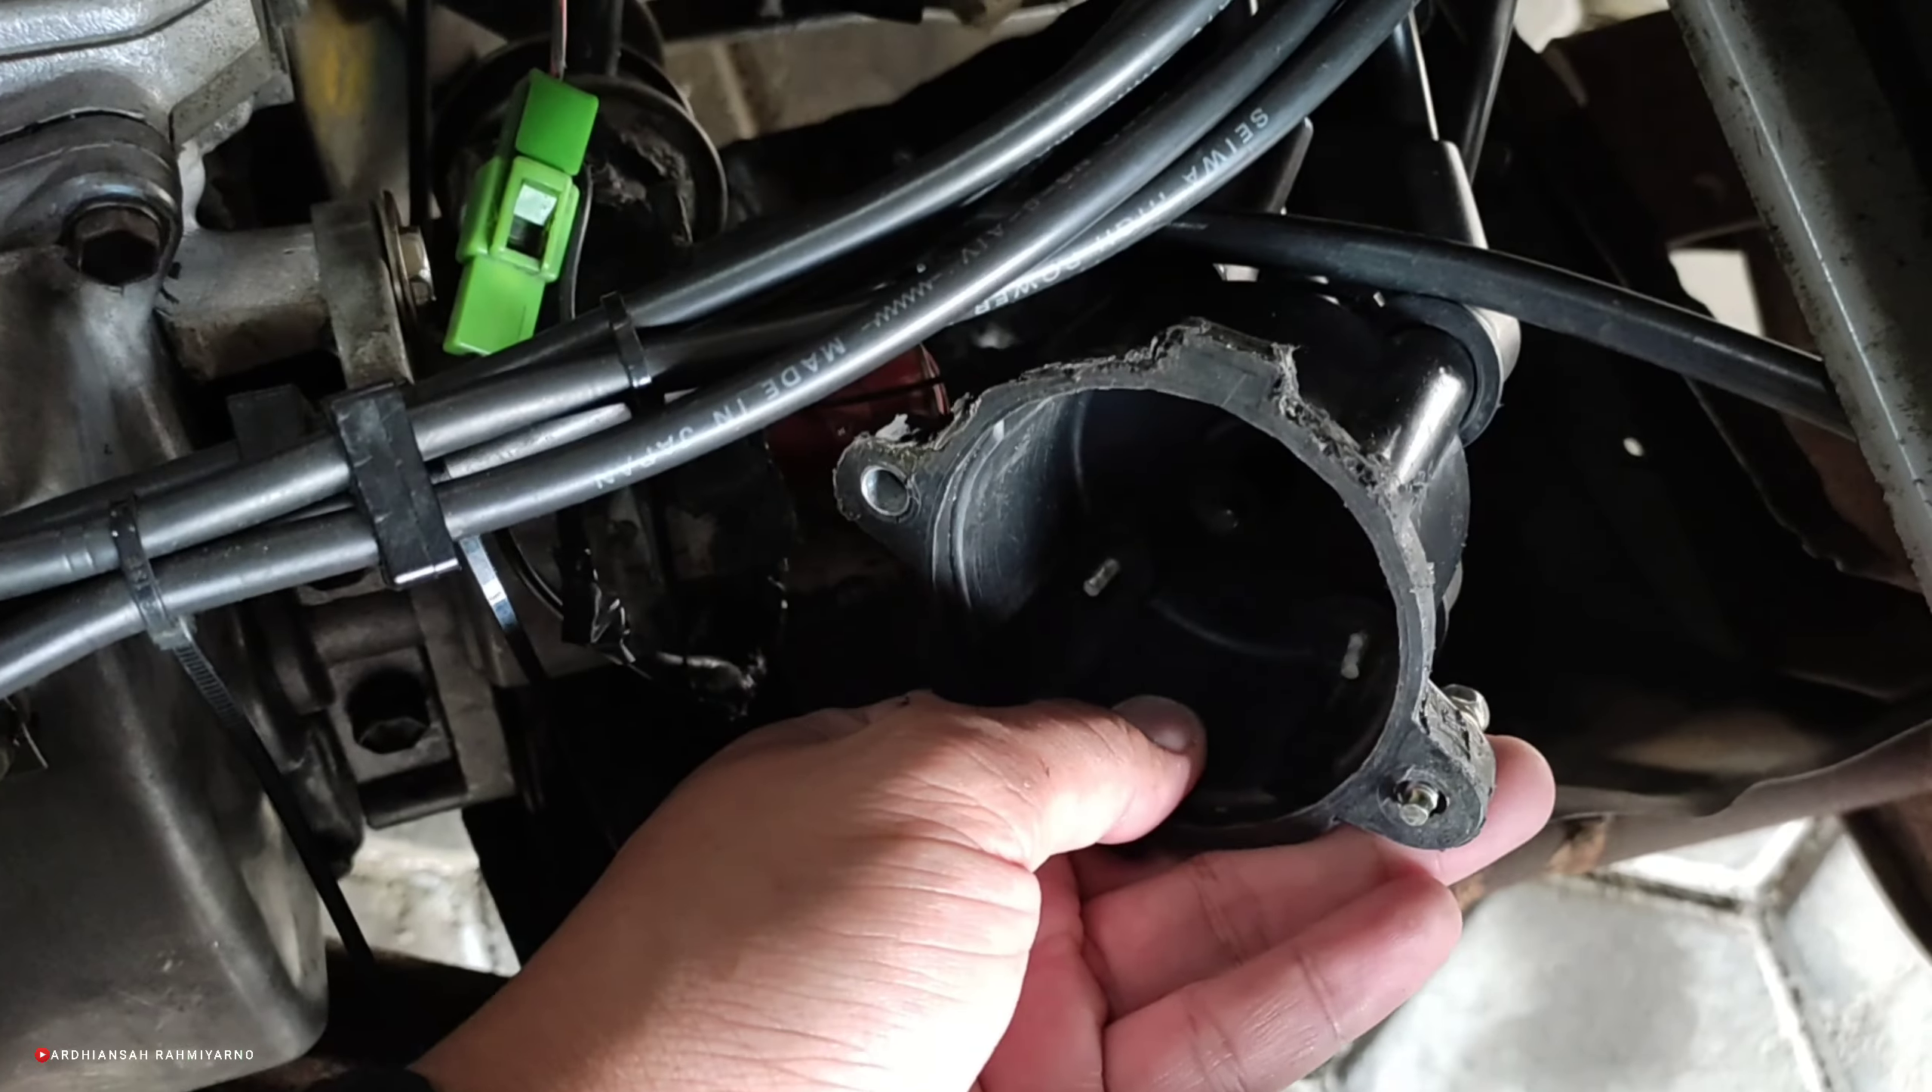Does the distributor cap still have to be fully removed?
No.